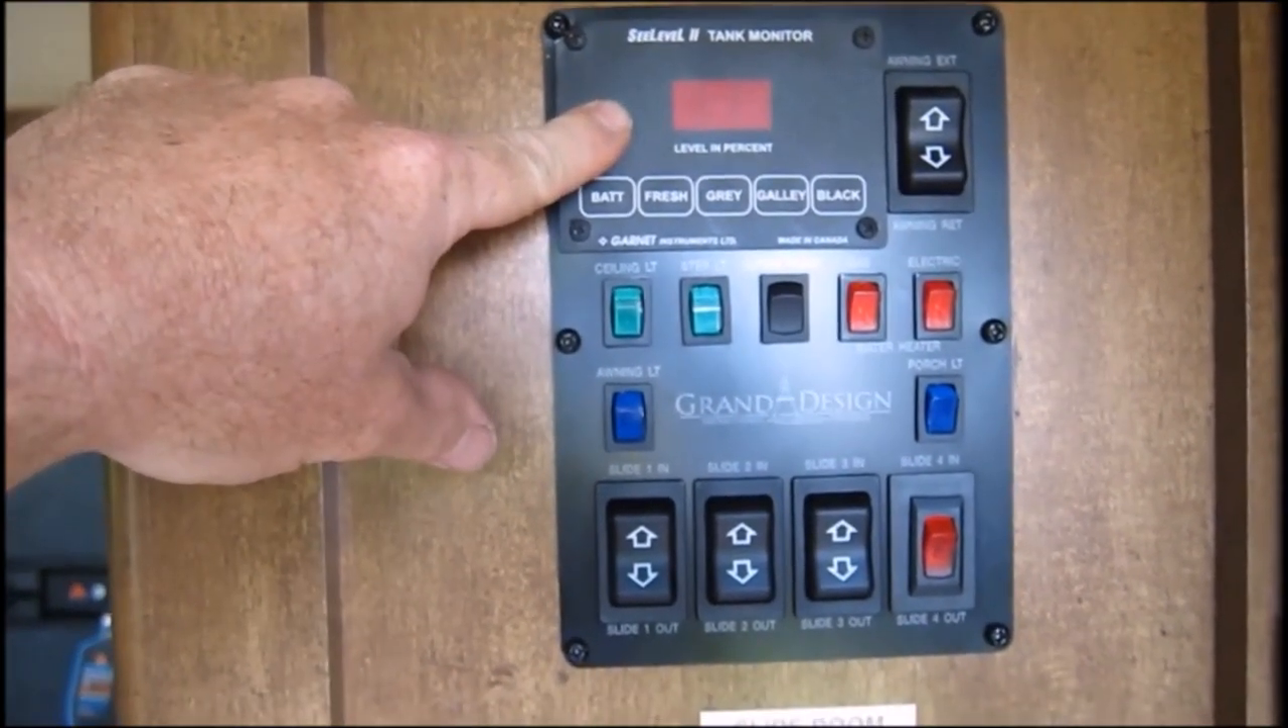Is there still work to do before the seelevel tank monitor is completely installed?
No.